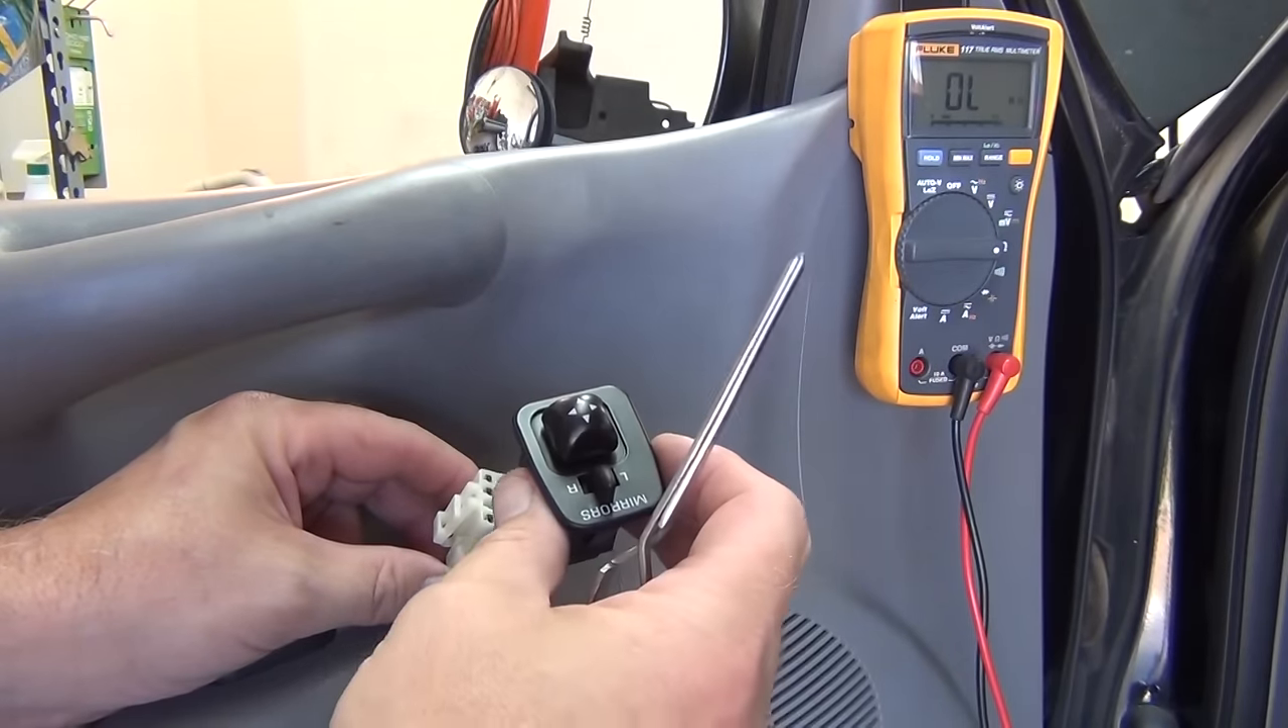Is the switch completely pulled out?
Yes.